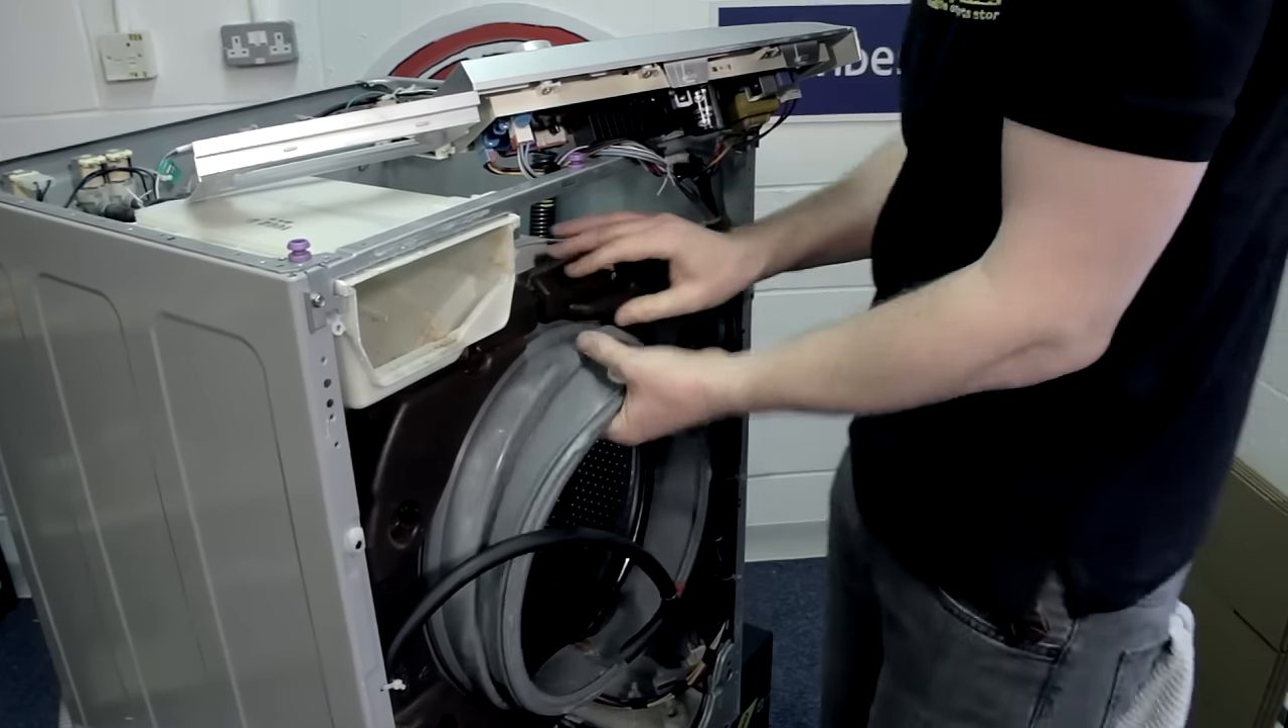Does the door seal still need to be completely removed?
Yes.